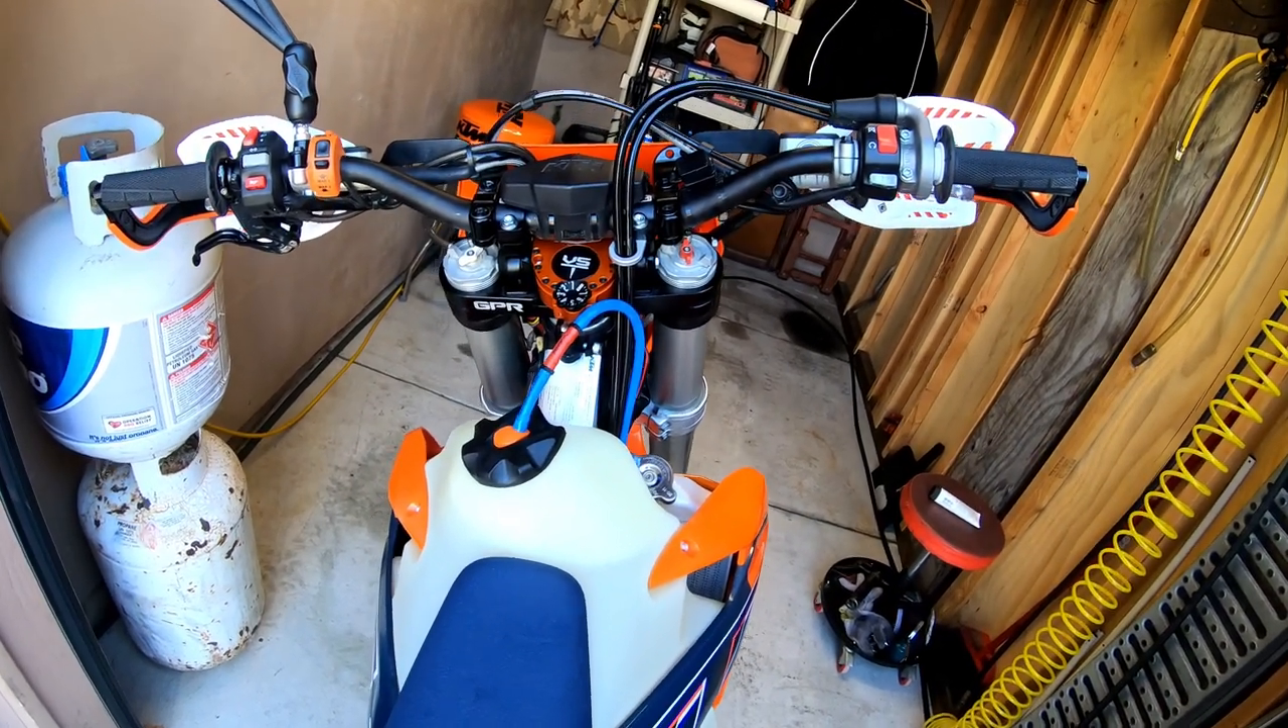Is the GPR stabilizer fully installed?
Yes.